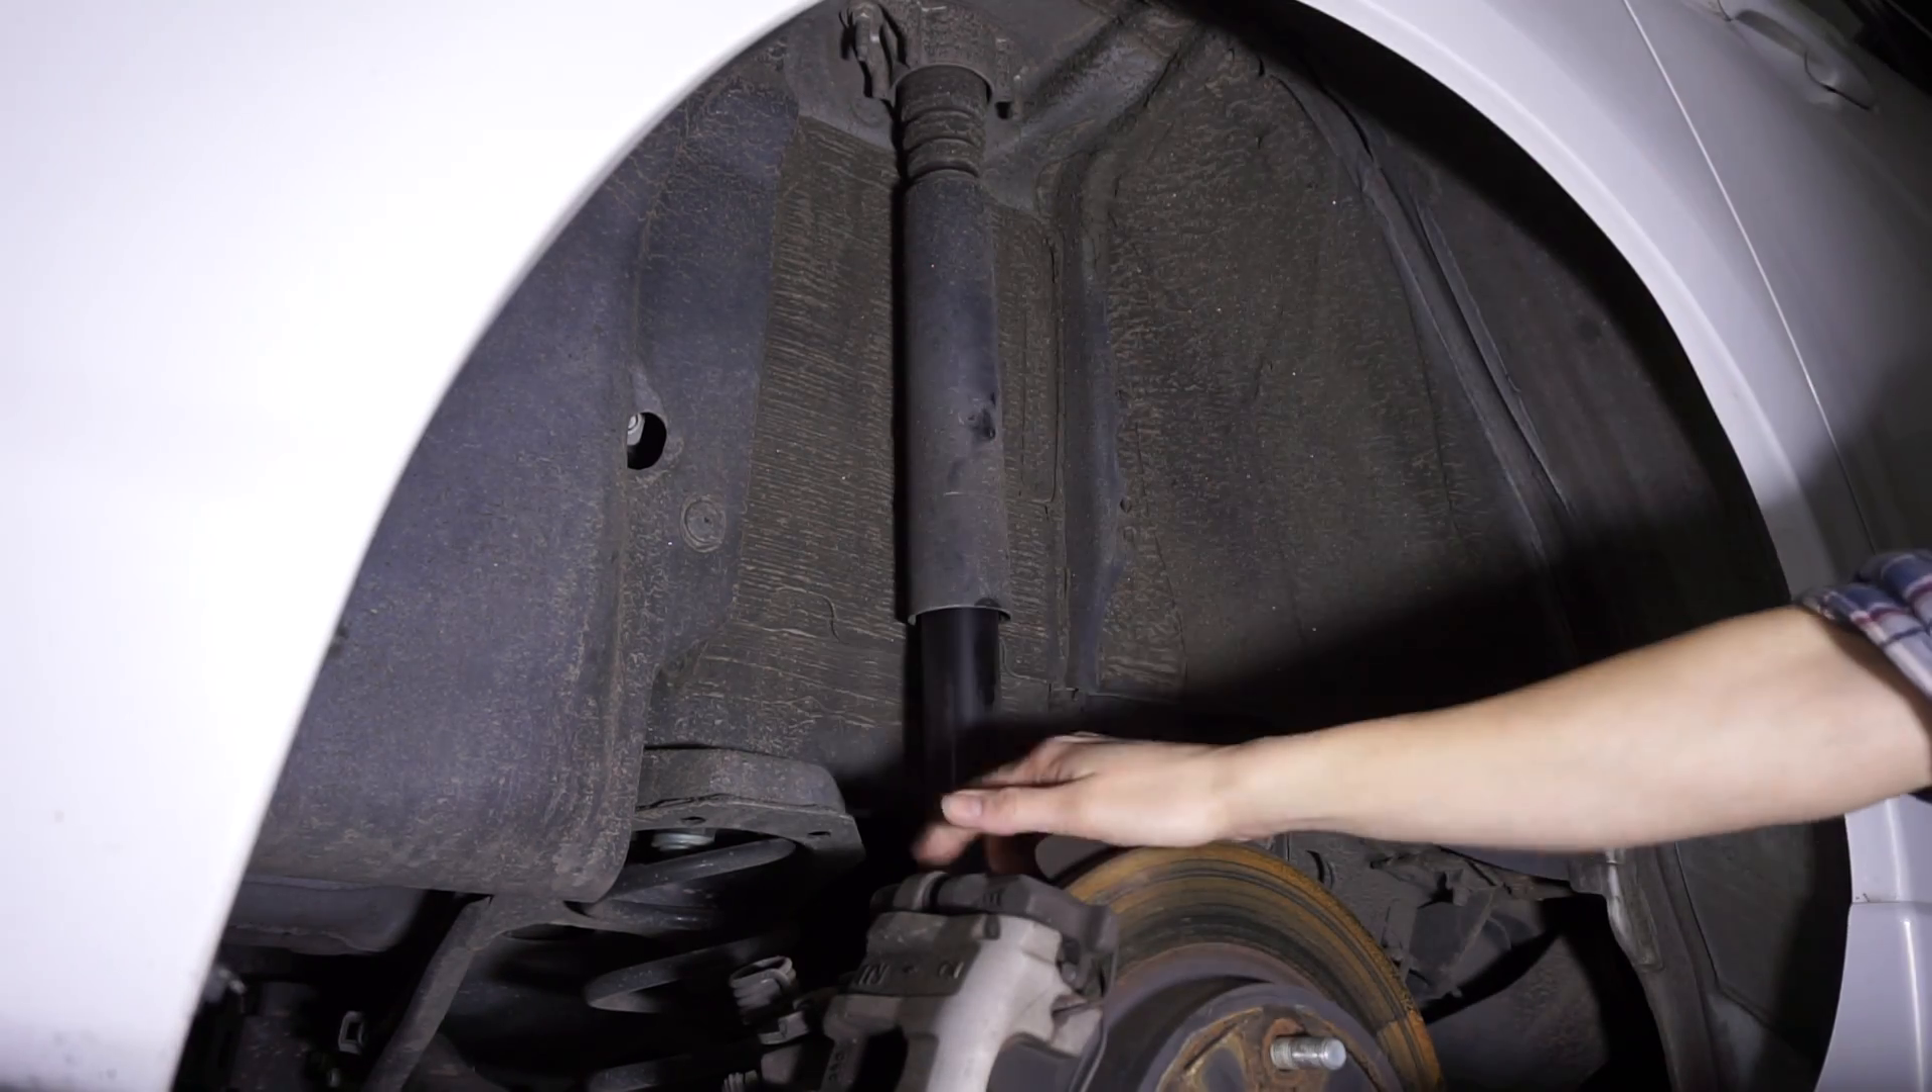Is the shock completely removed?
No.